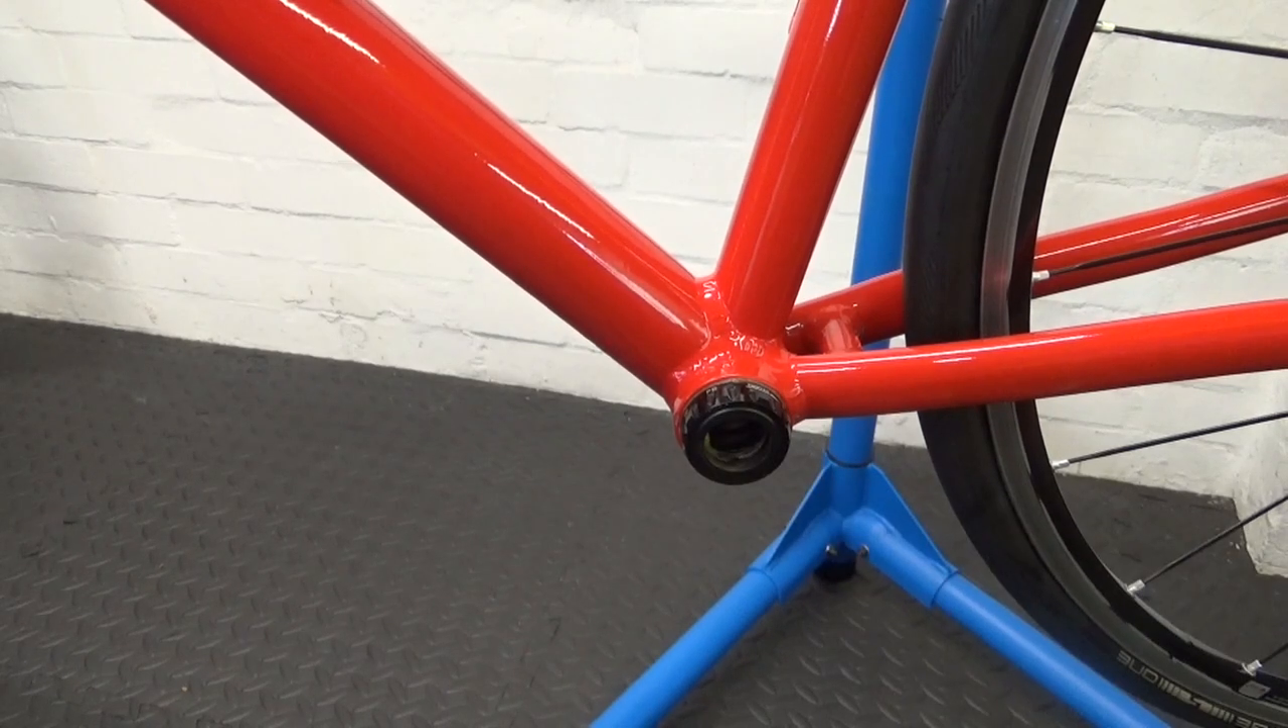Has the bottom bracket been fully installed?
Yes.